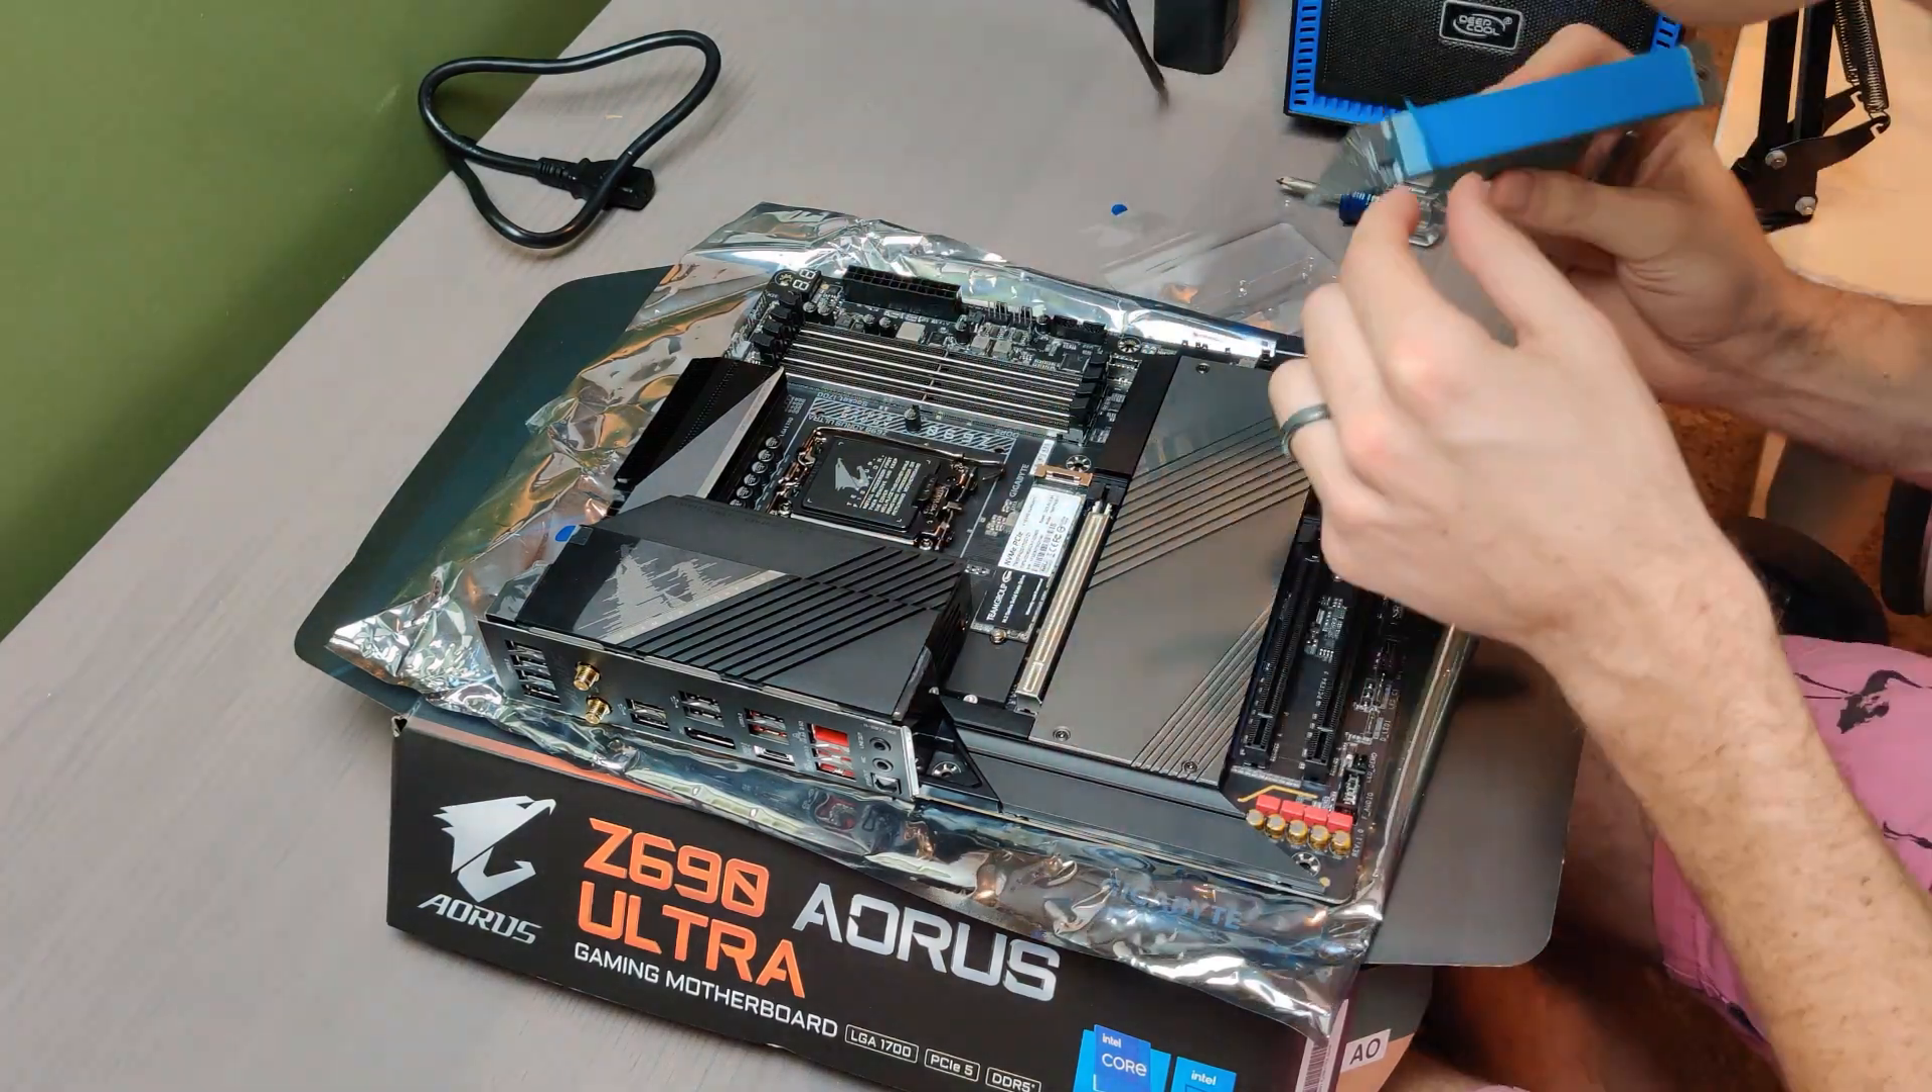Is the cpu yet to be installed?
Yes.